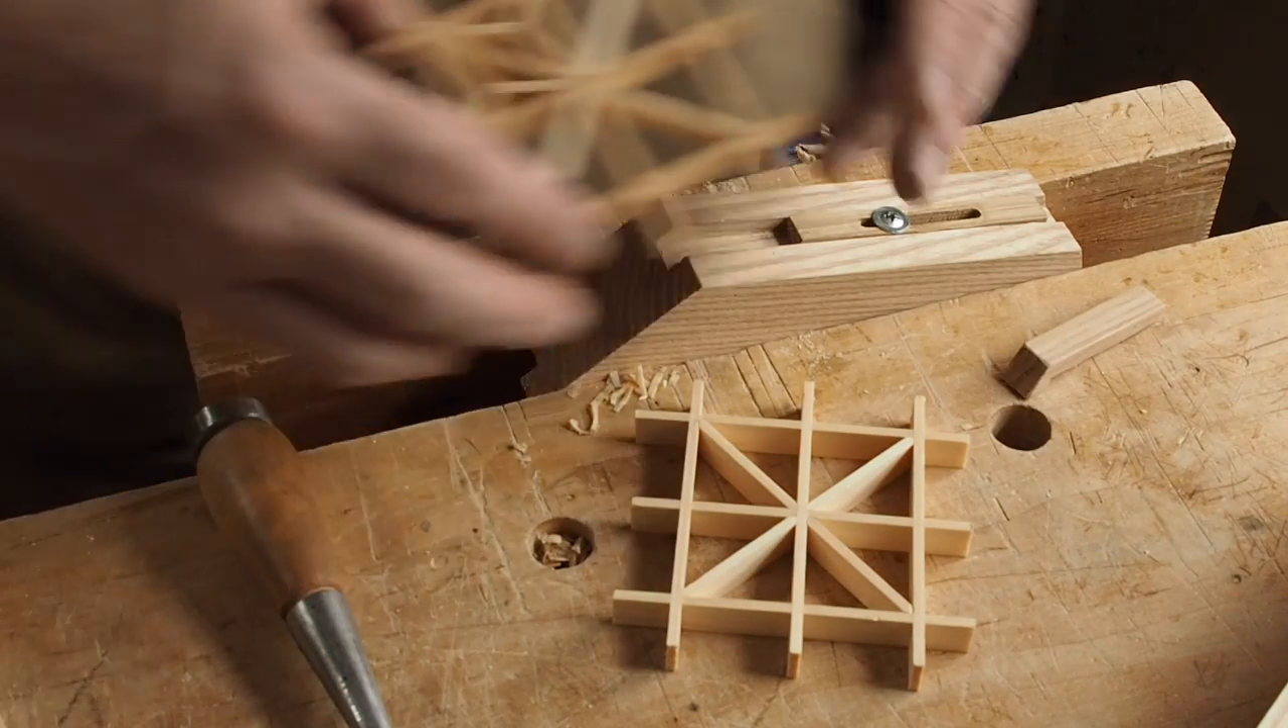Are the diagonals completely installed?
Yes.